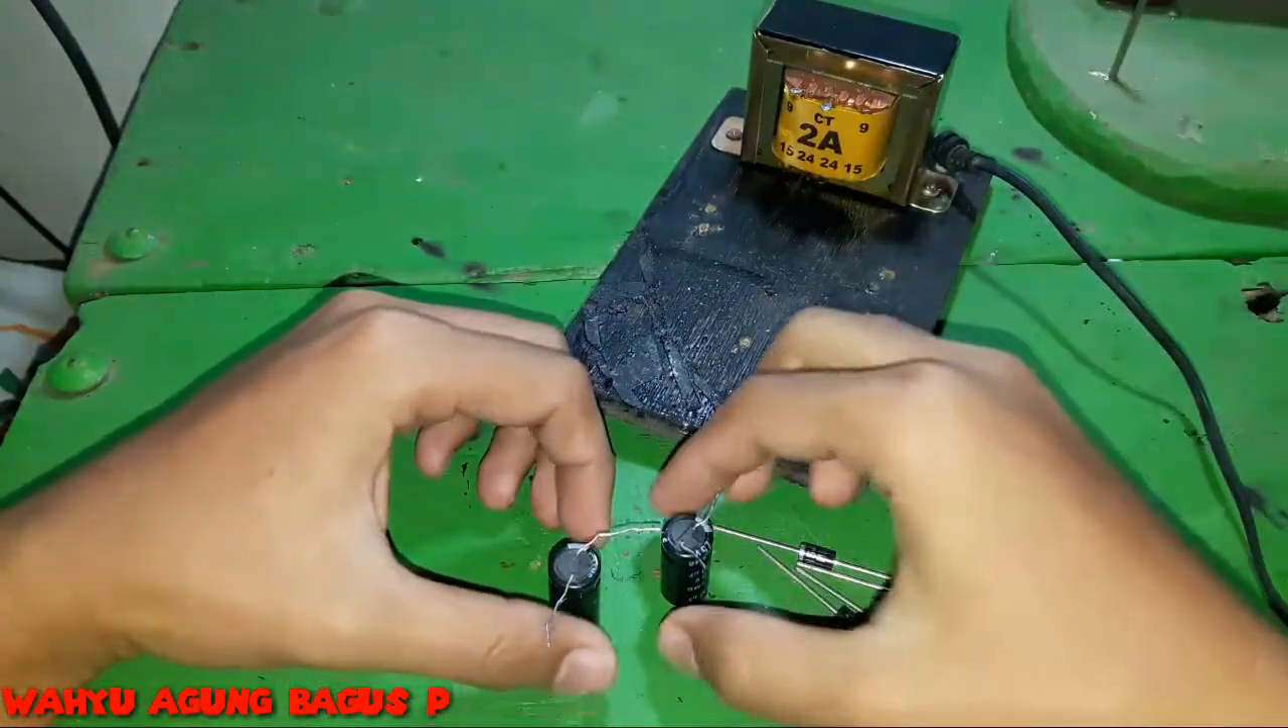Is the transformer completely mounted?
Yes.